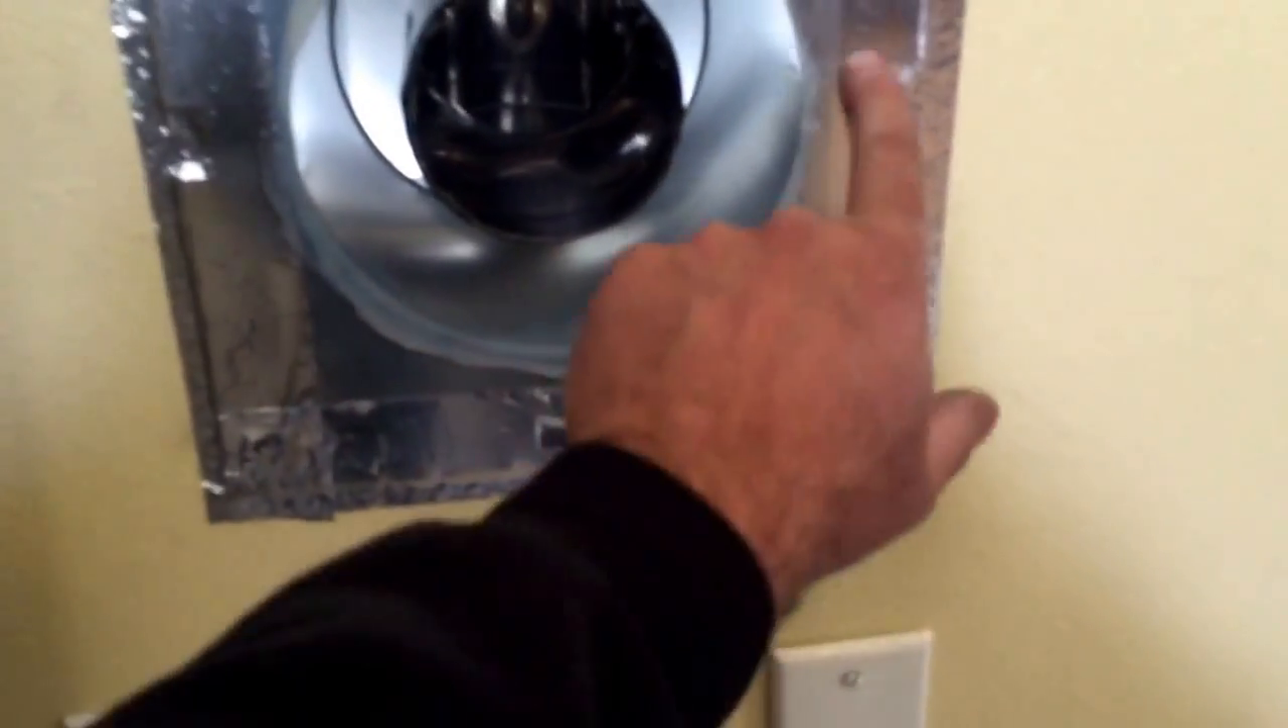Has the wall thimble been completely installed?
Yes.